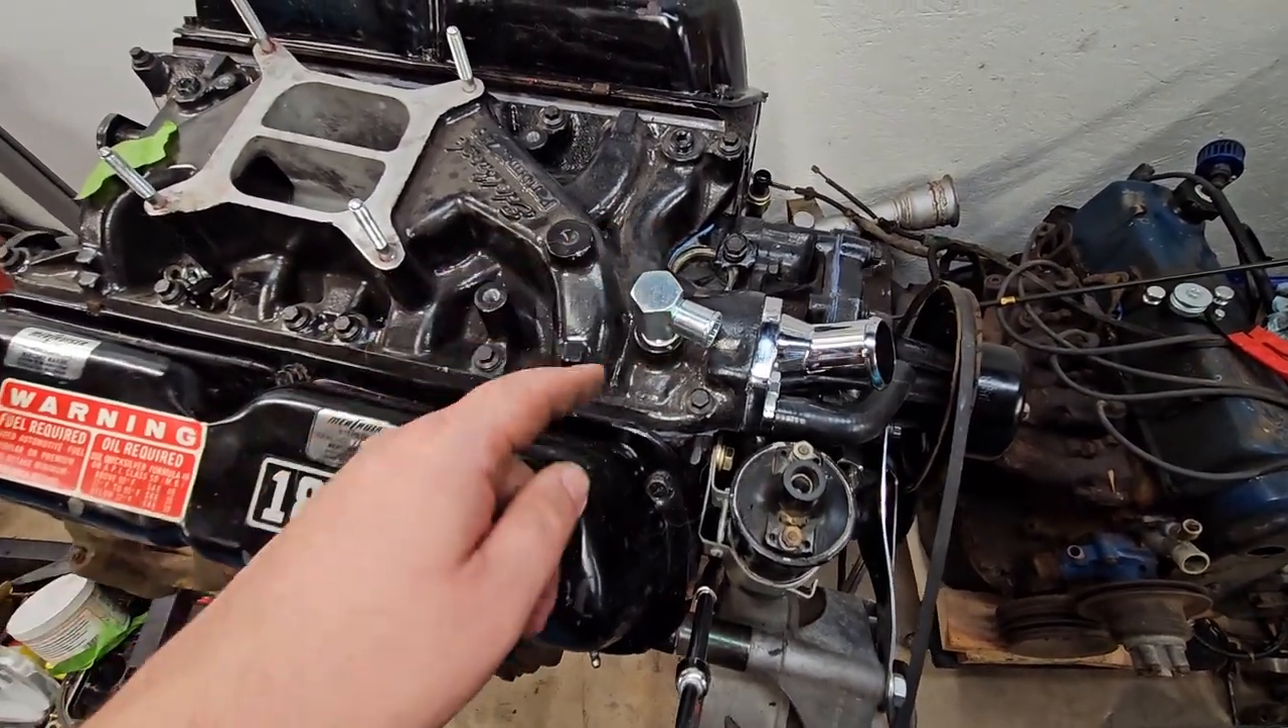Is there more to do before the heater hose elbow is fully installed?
No.